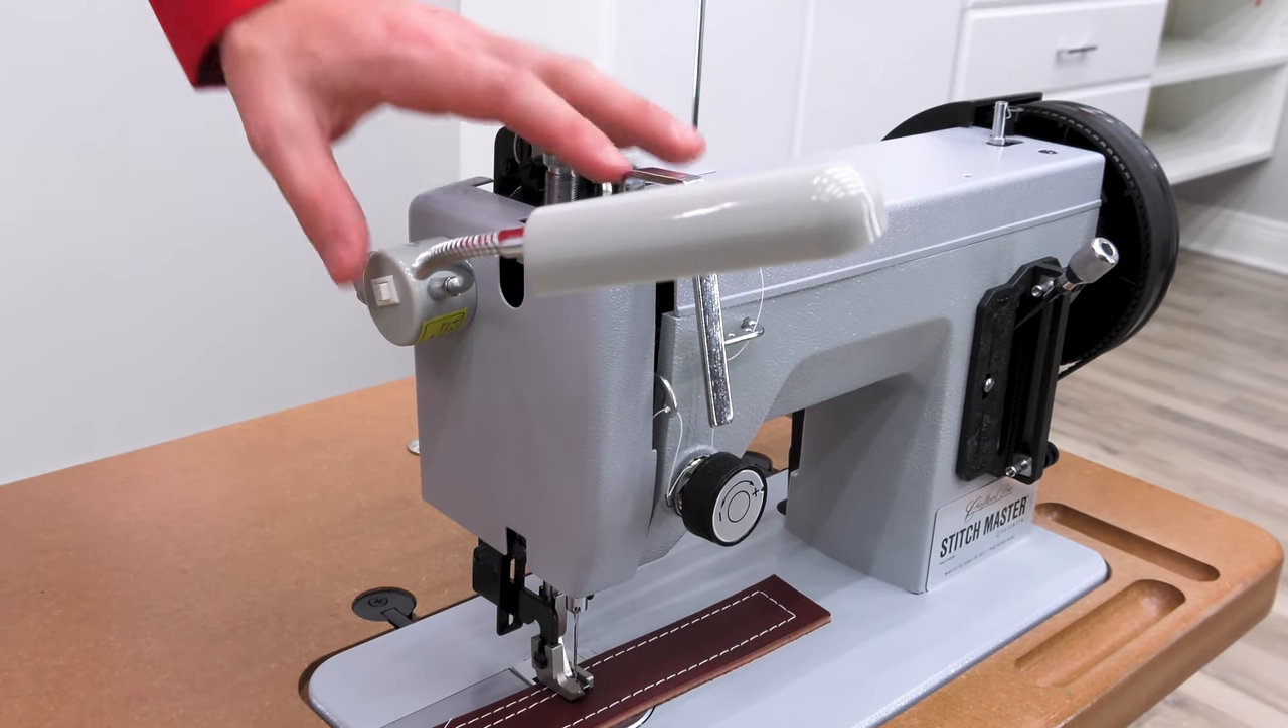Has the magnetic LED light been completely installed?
Yes.